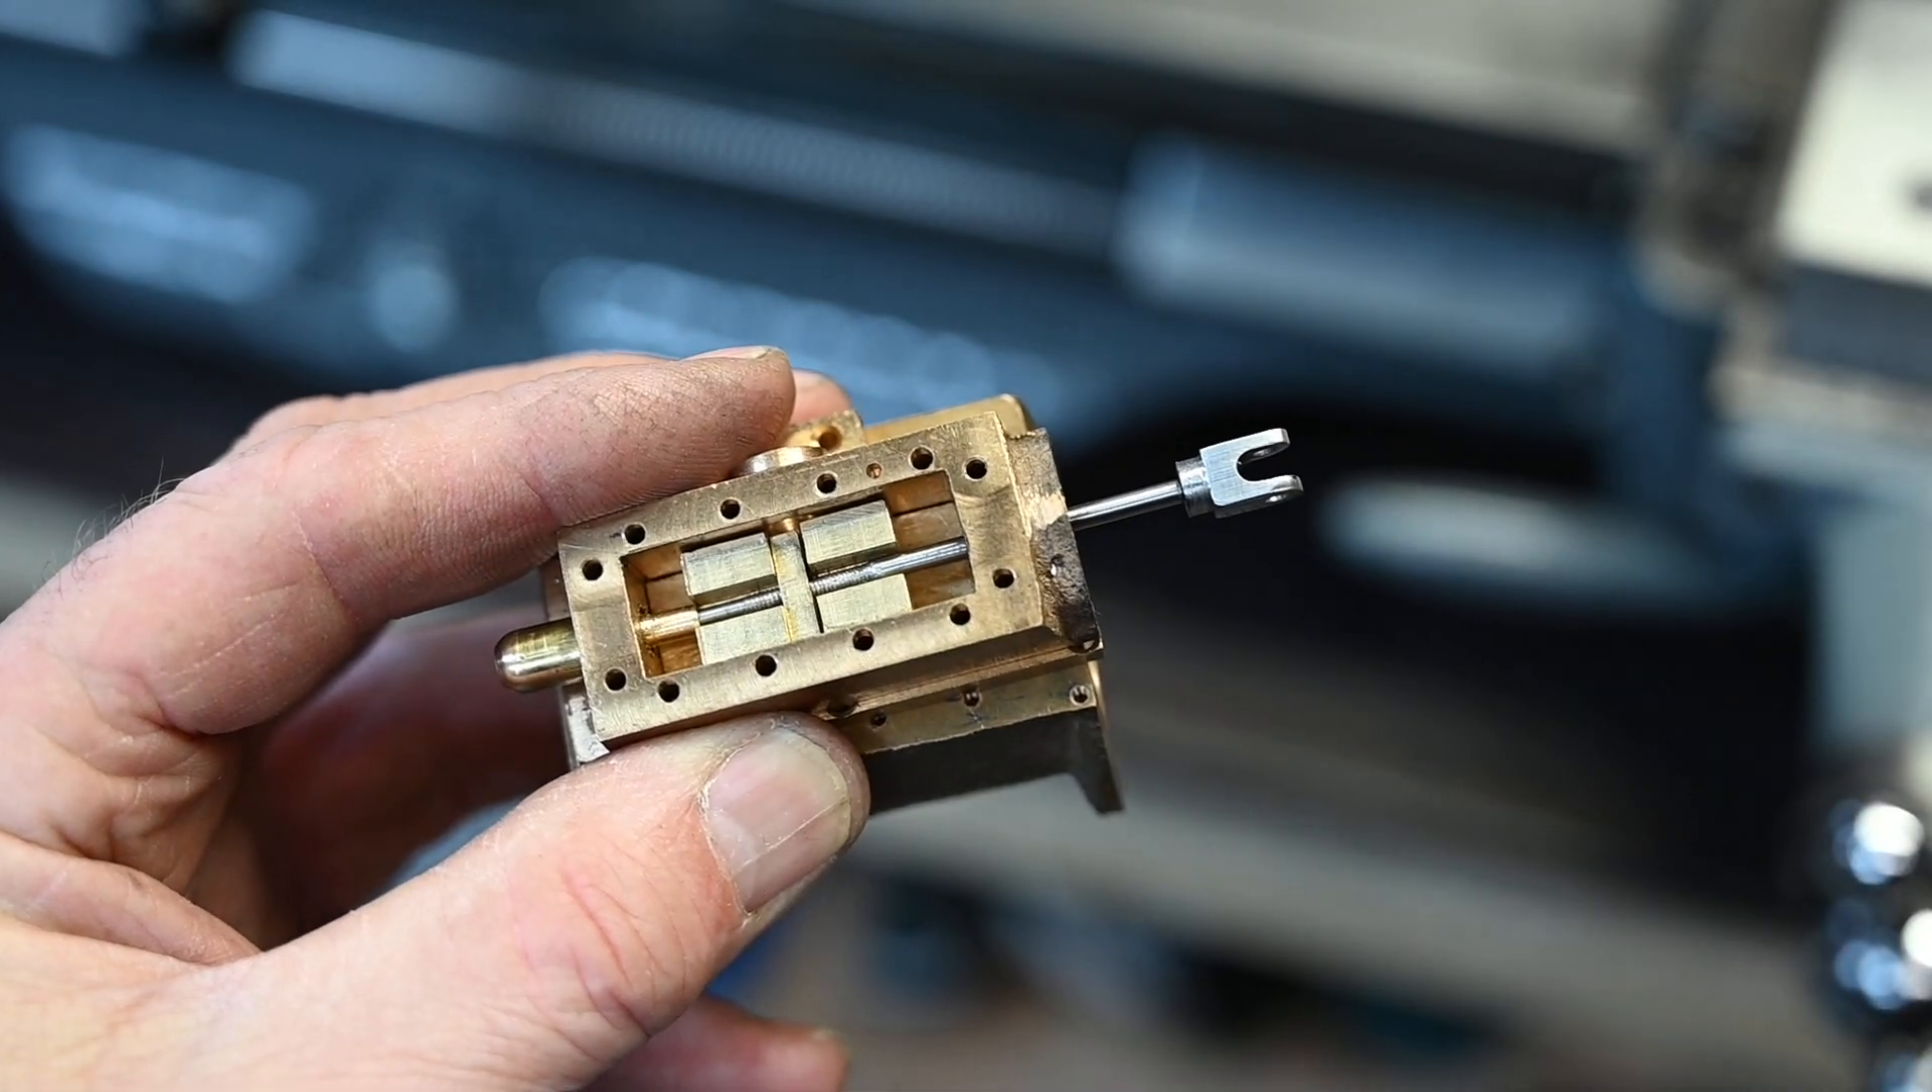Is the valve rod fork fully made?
Yes.